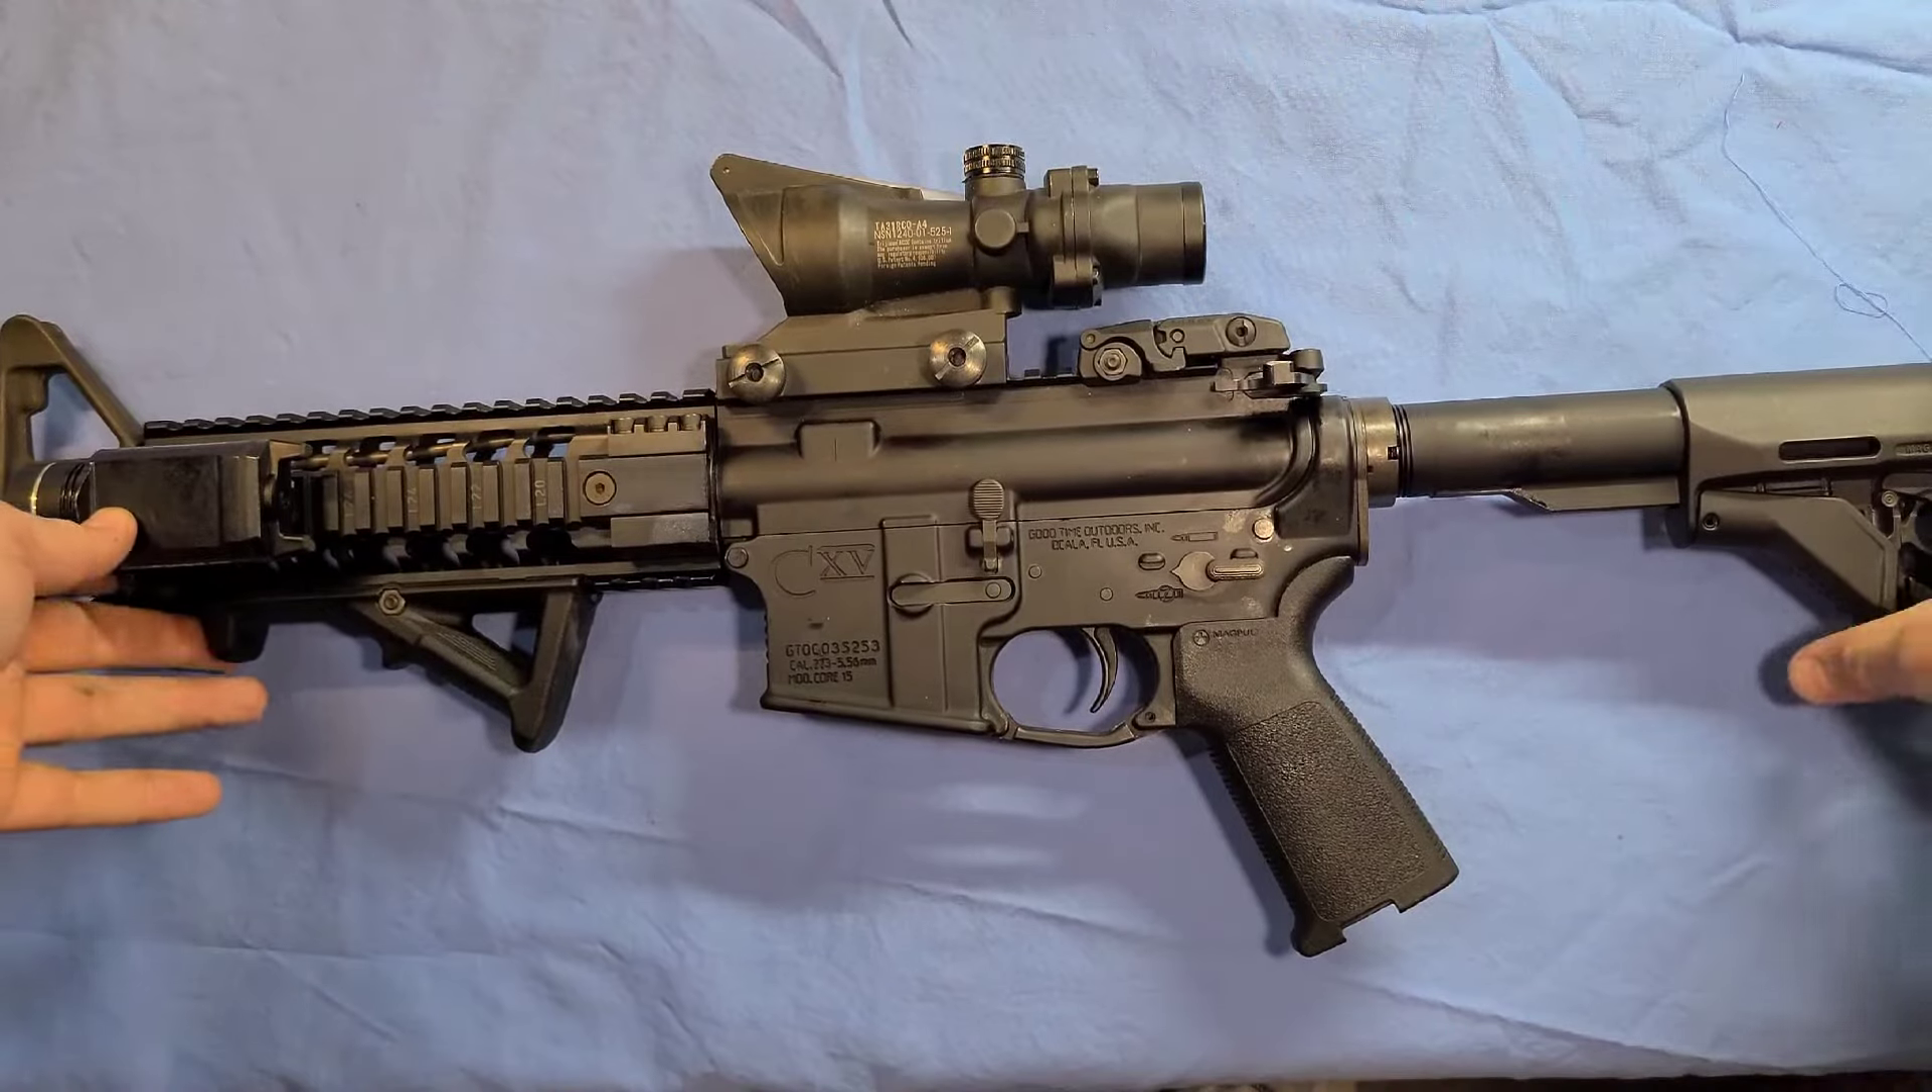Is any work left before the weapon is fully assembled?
No.